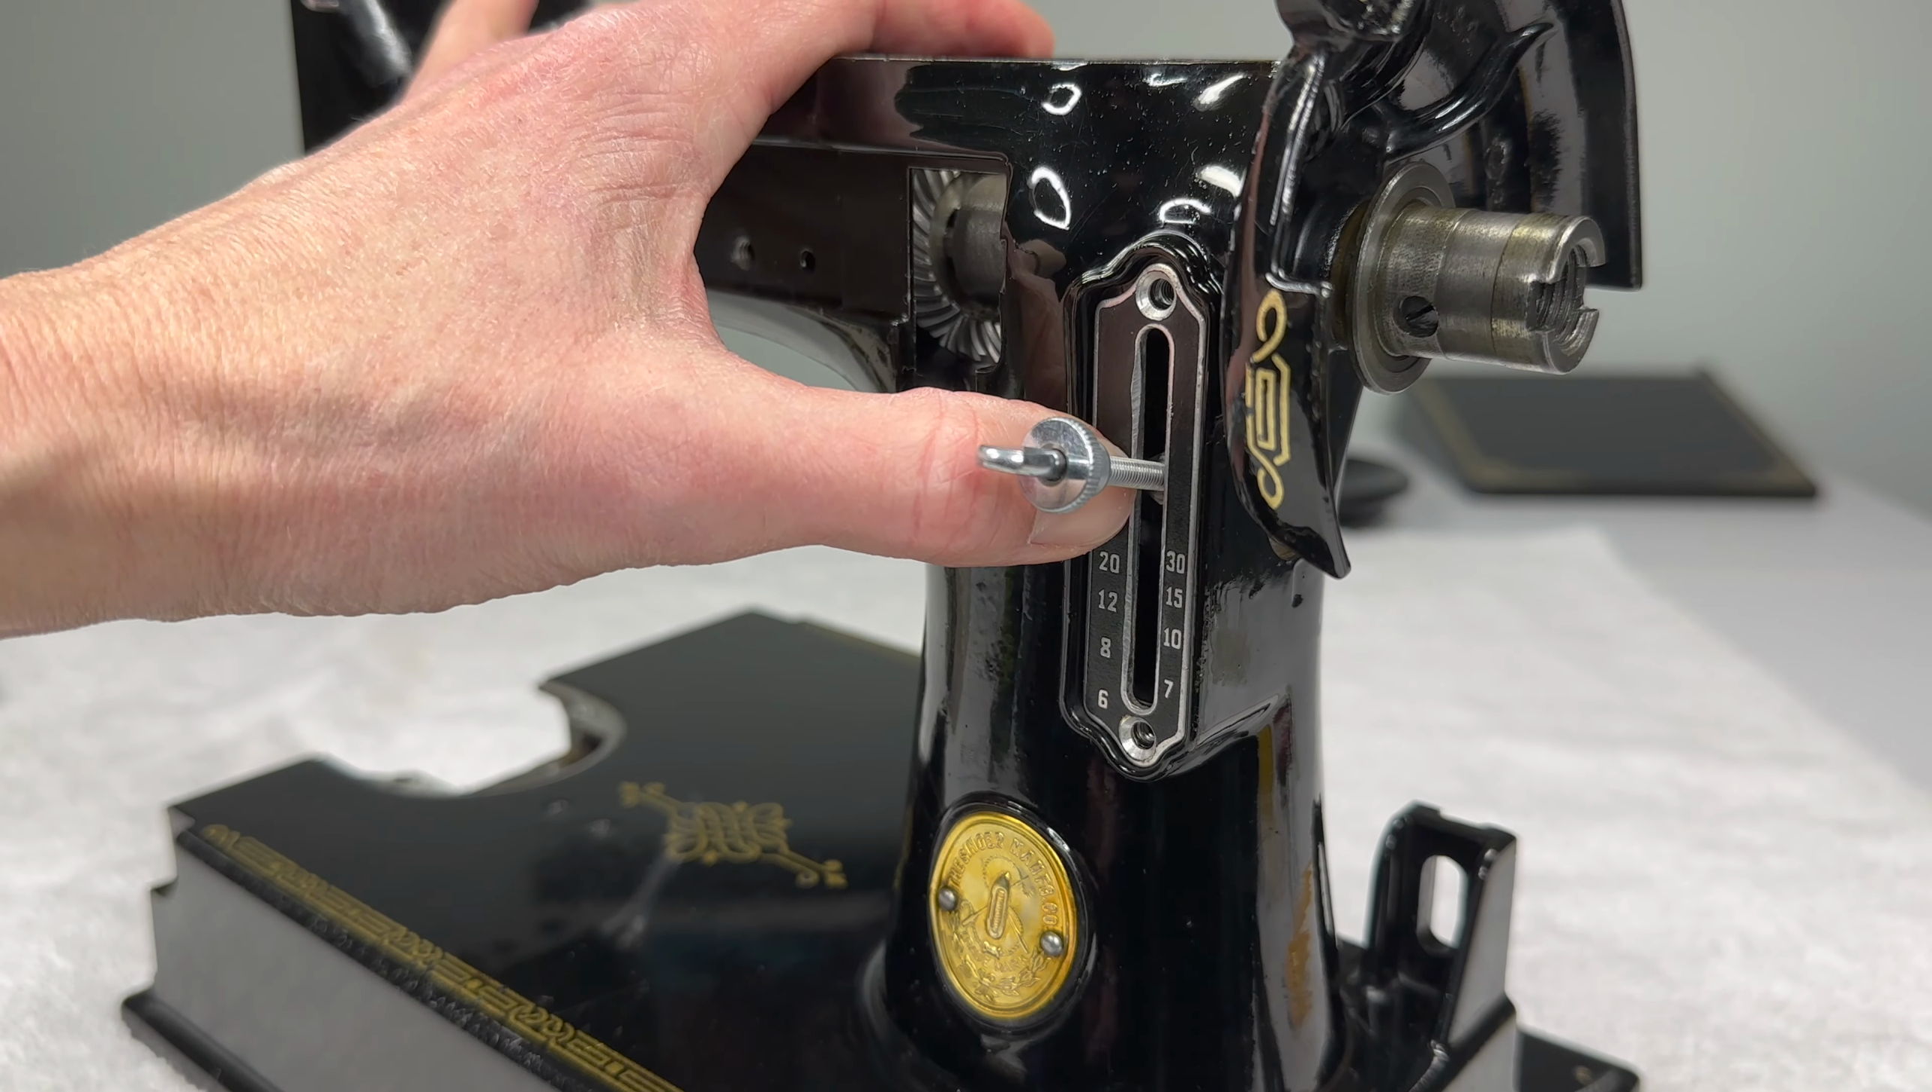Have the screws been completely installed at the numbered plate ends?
No.